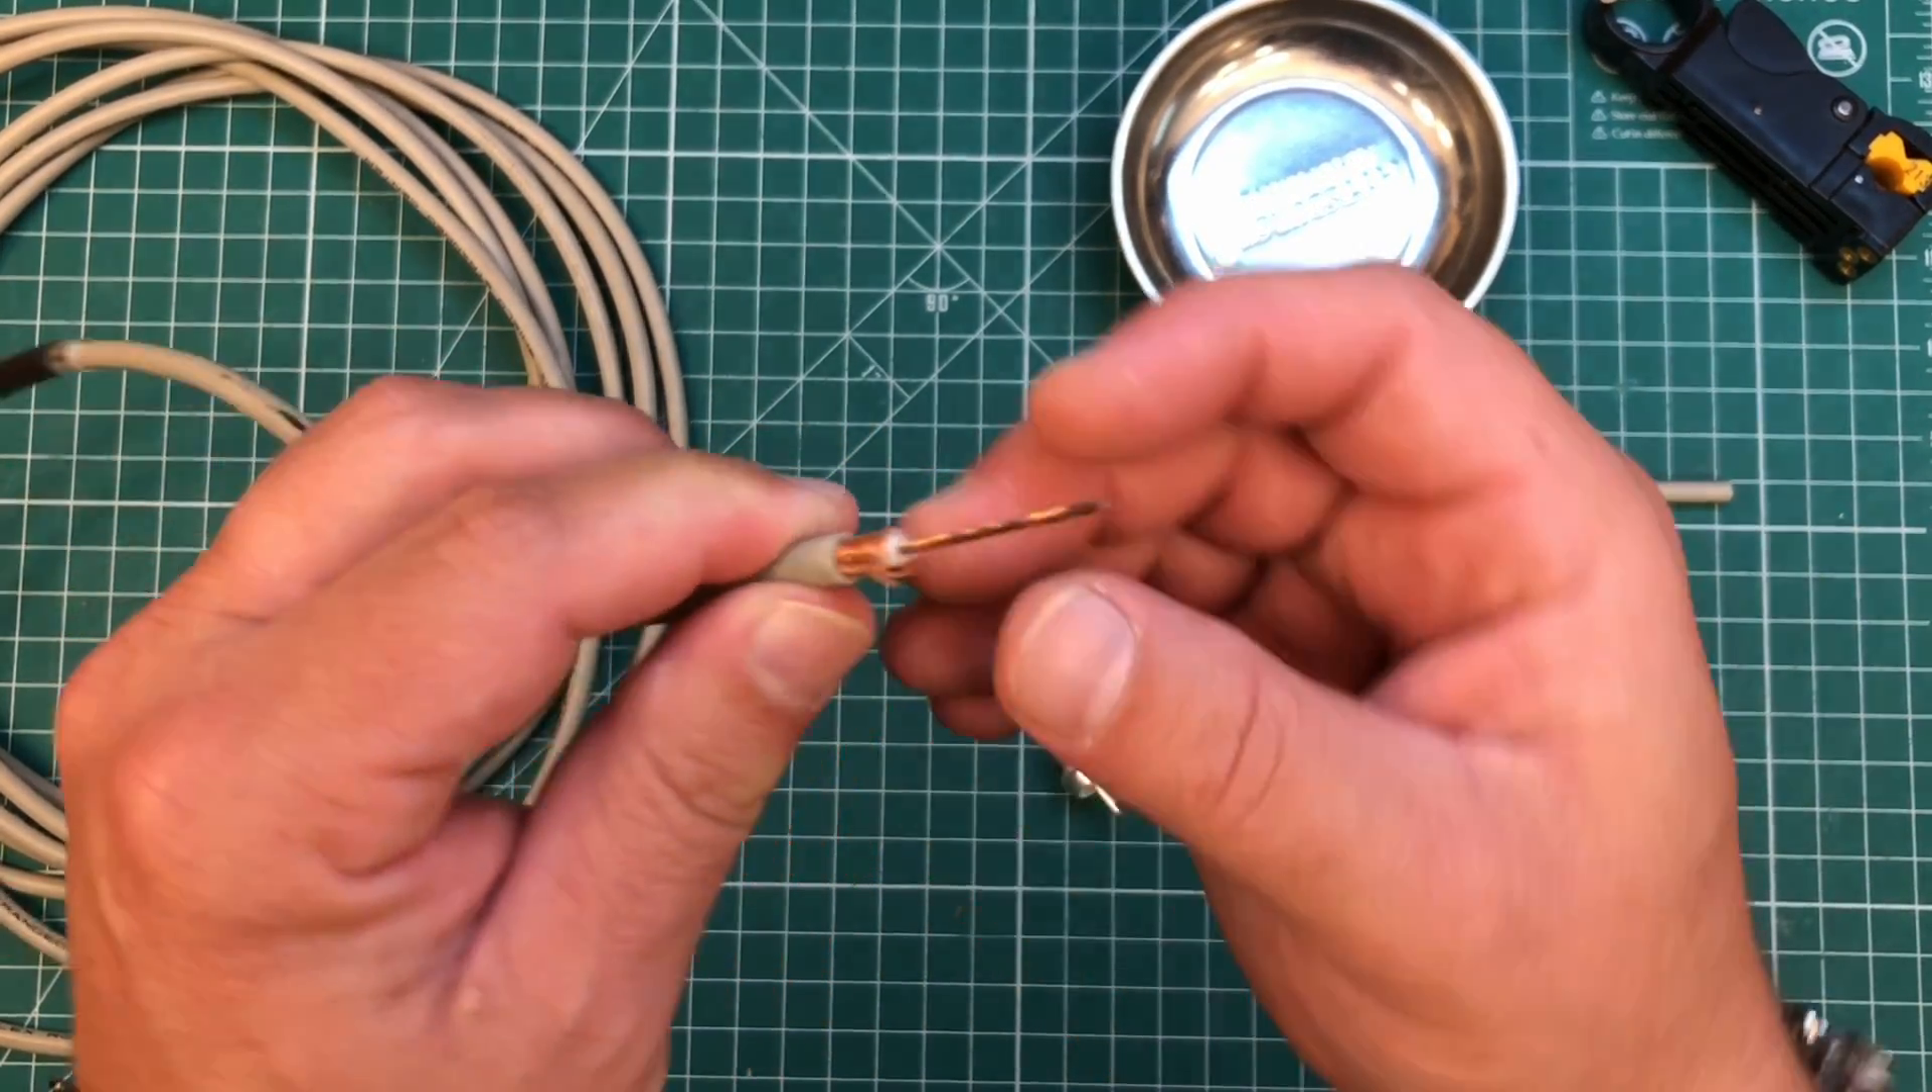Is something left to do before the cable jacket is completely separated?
No.